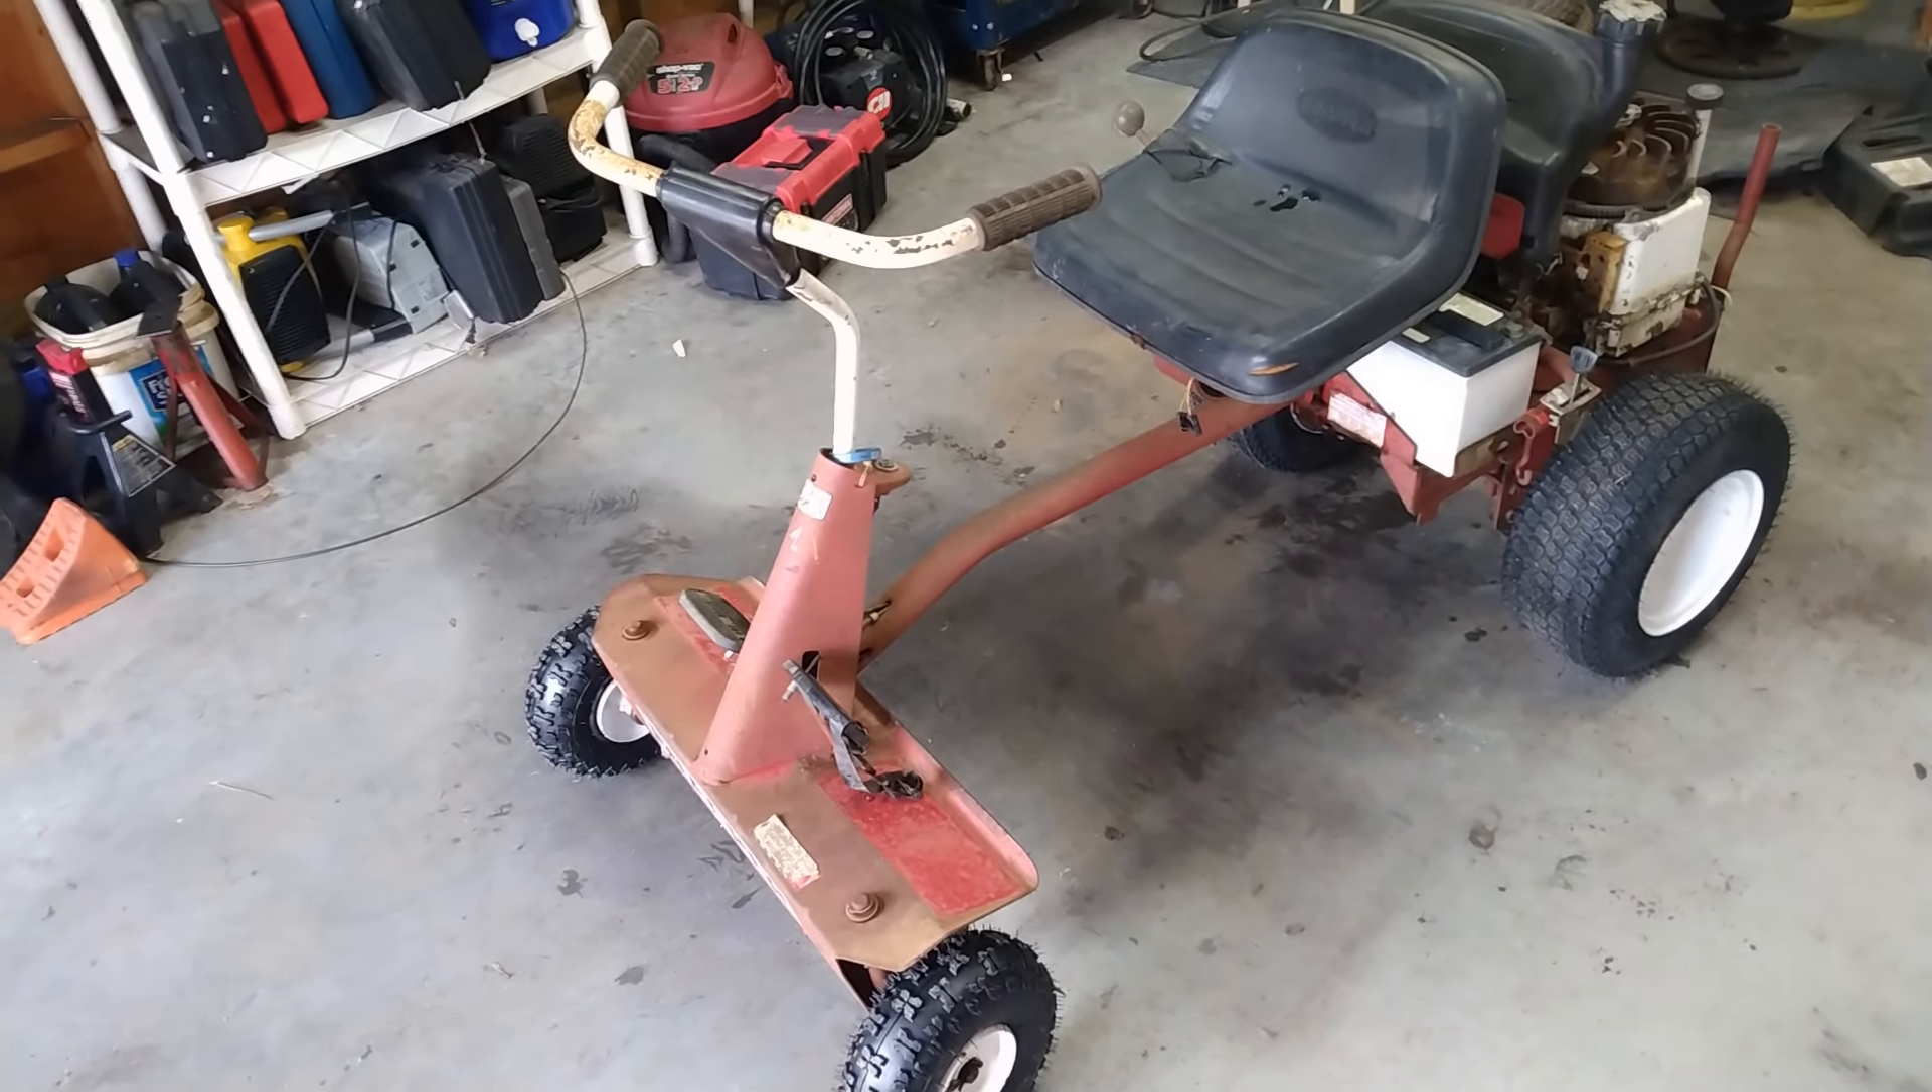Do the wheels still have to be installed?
No.